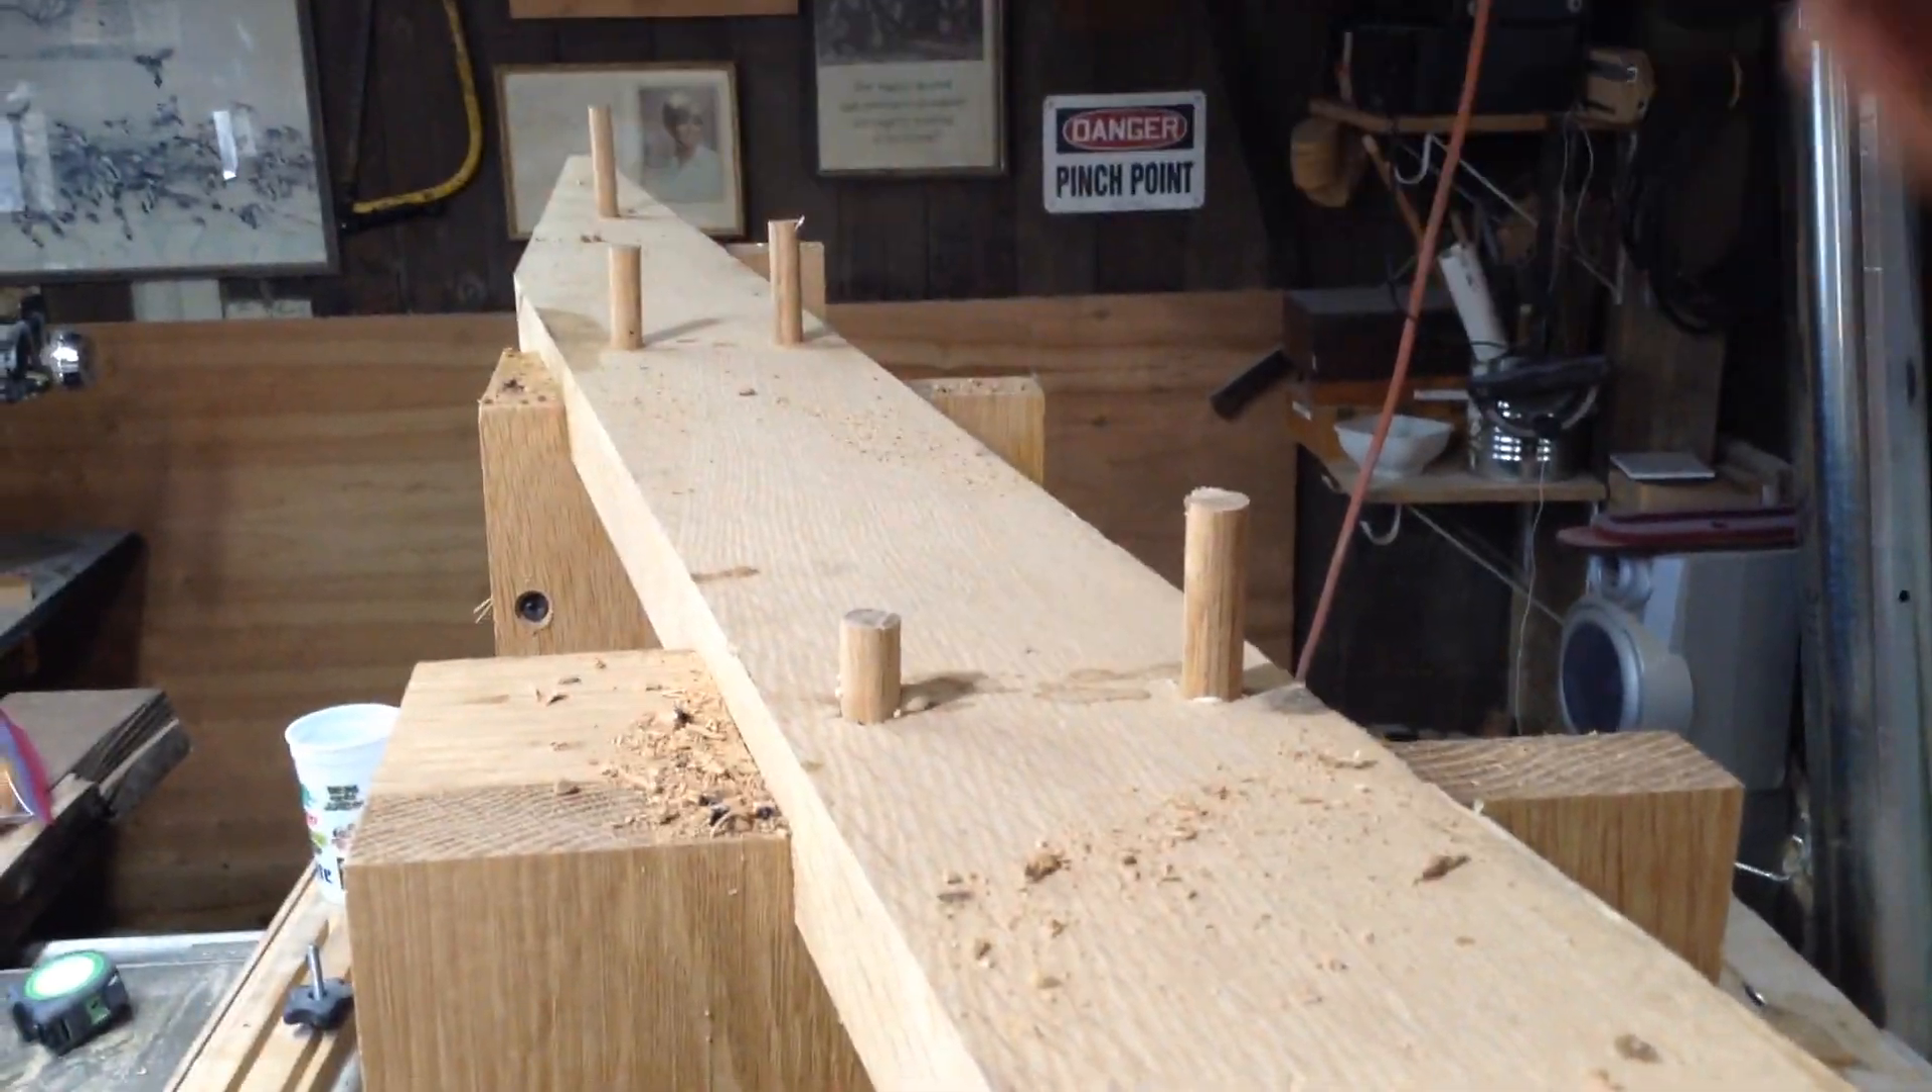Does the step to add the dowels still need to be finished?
No.